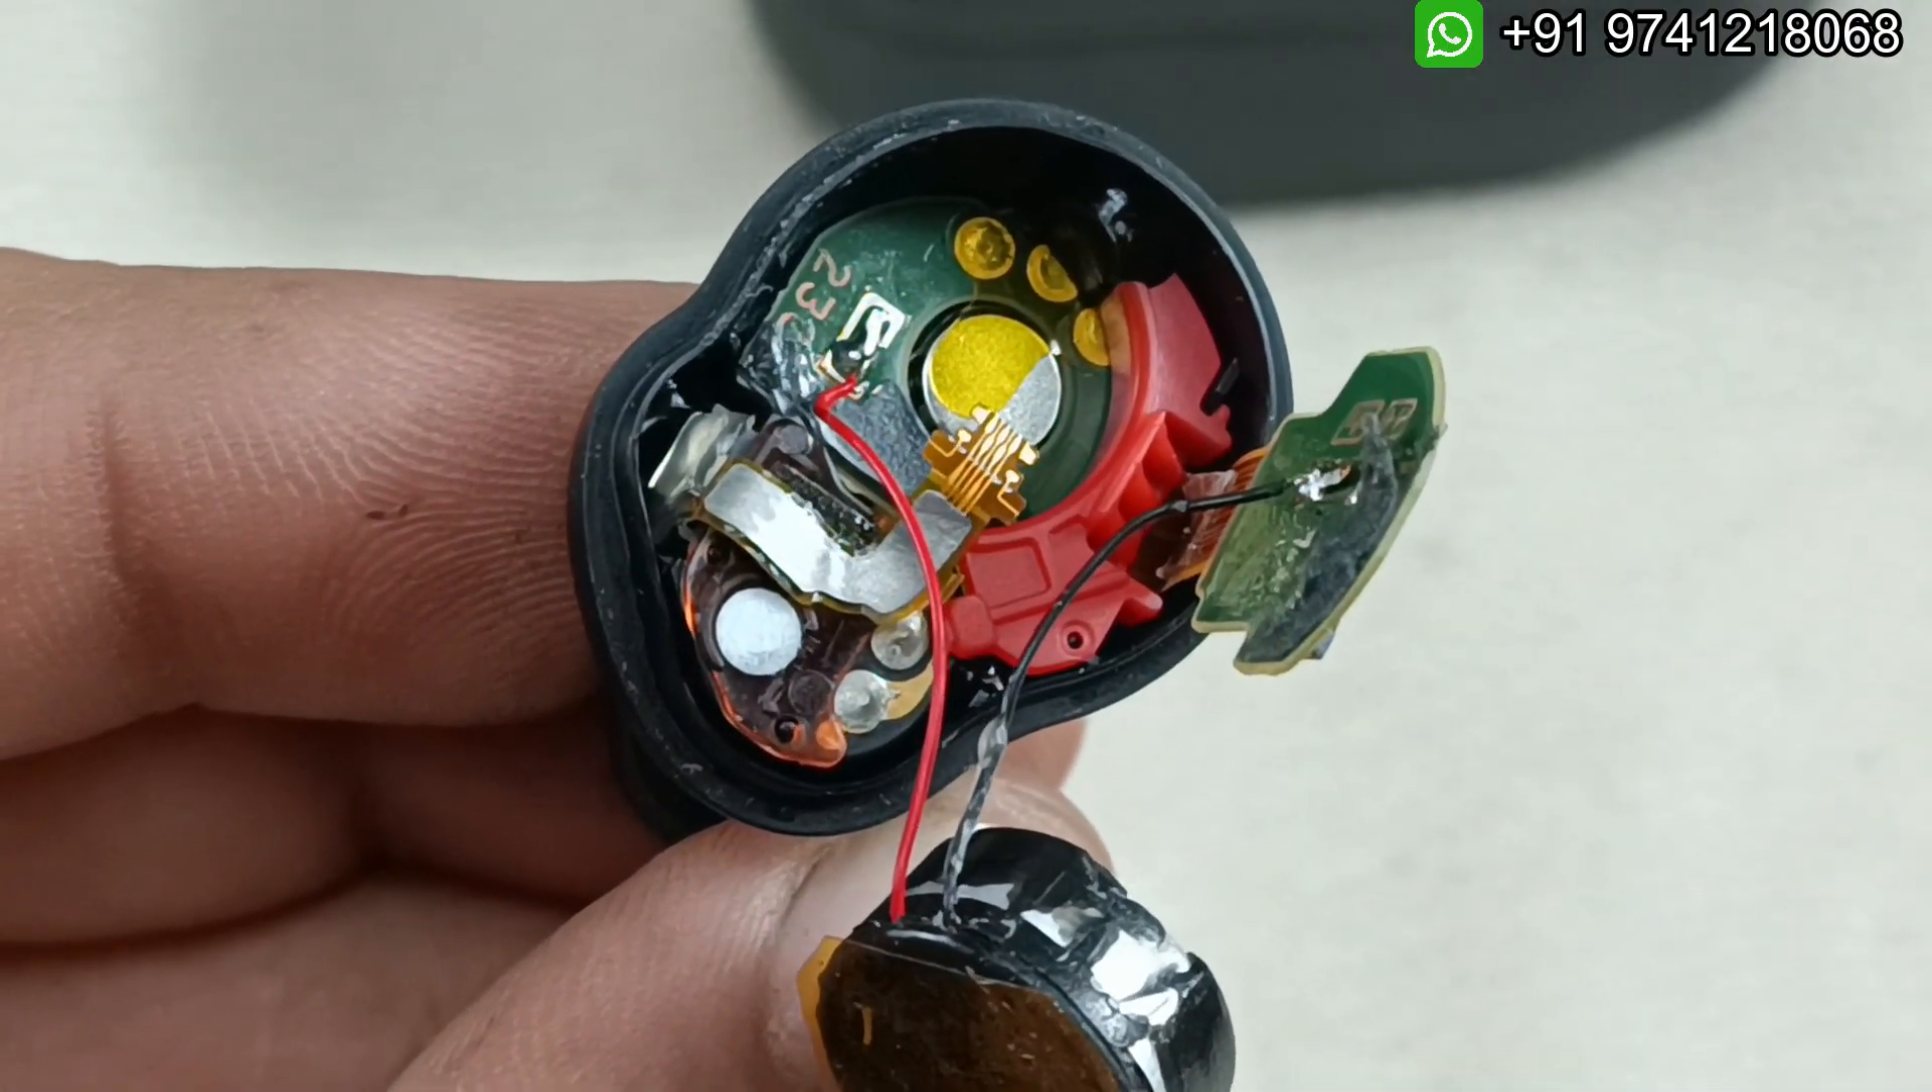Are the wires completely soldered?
Yes.